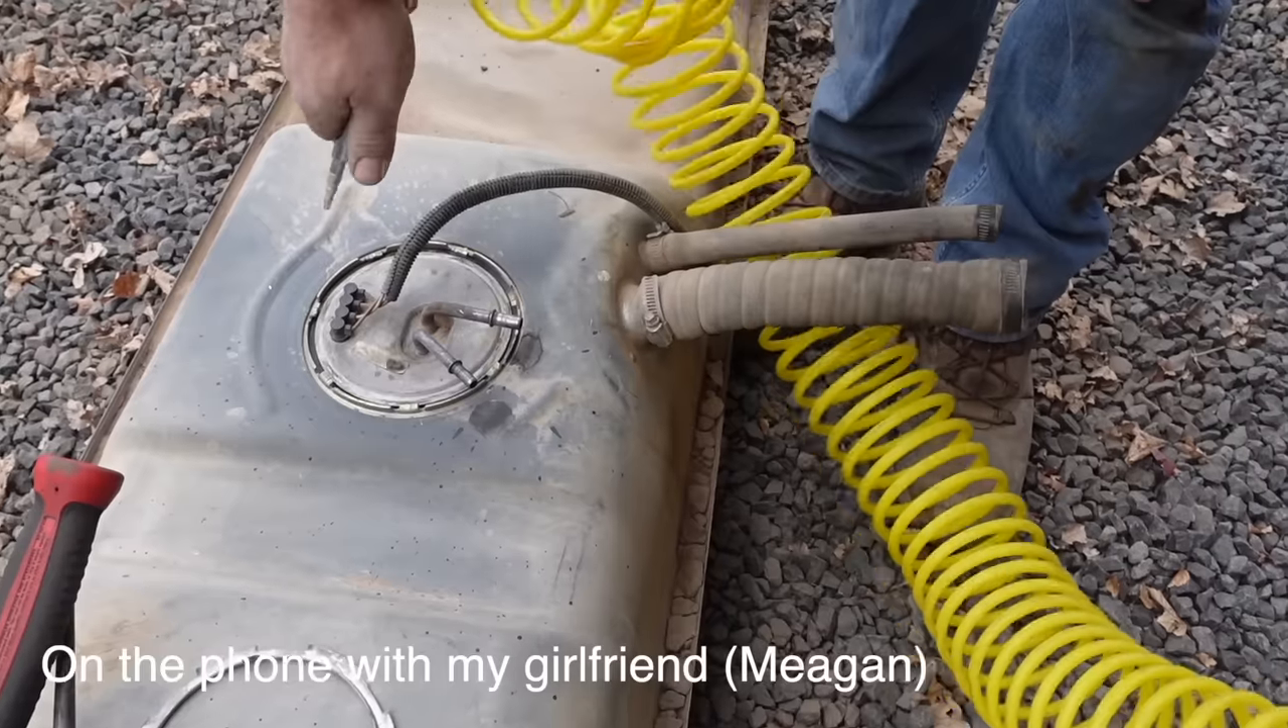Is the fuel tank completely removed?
Yes.